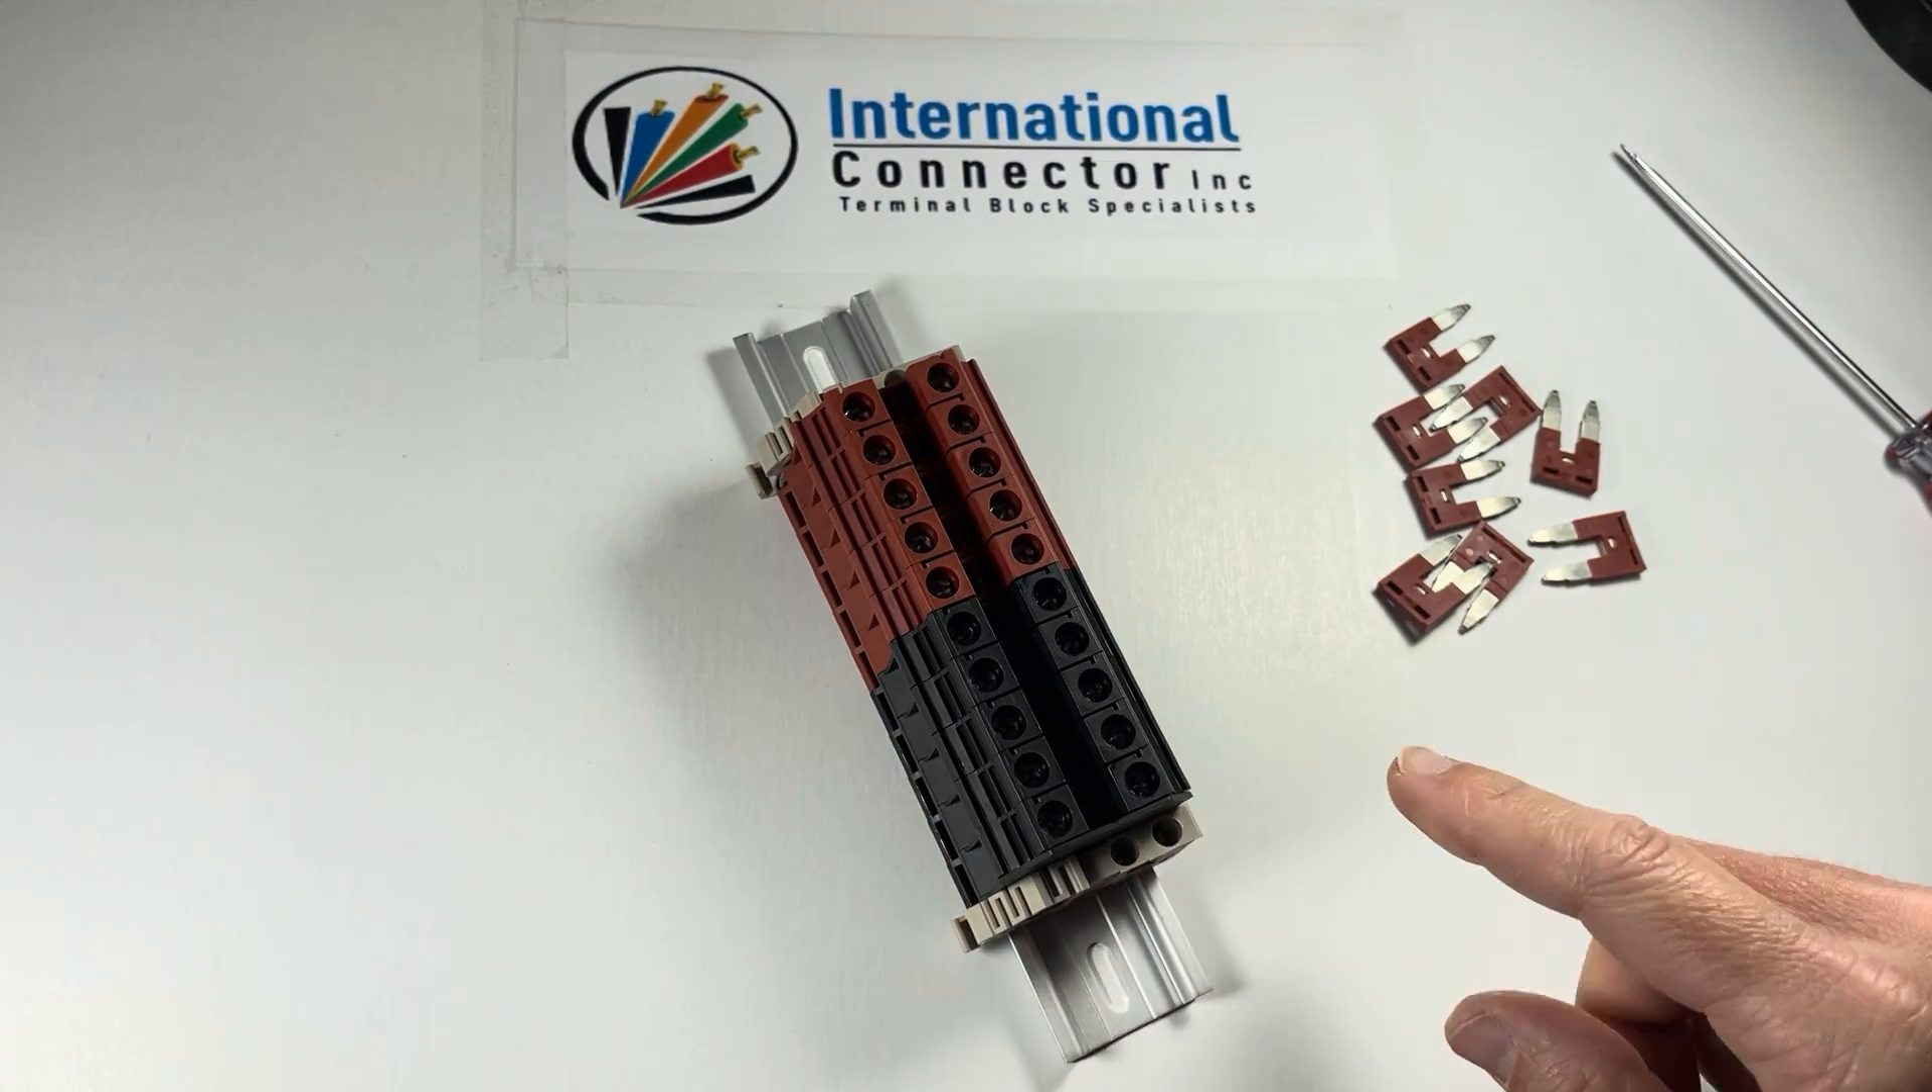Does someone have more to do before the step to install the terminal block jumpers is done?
Yes.